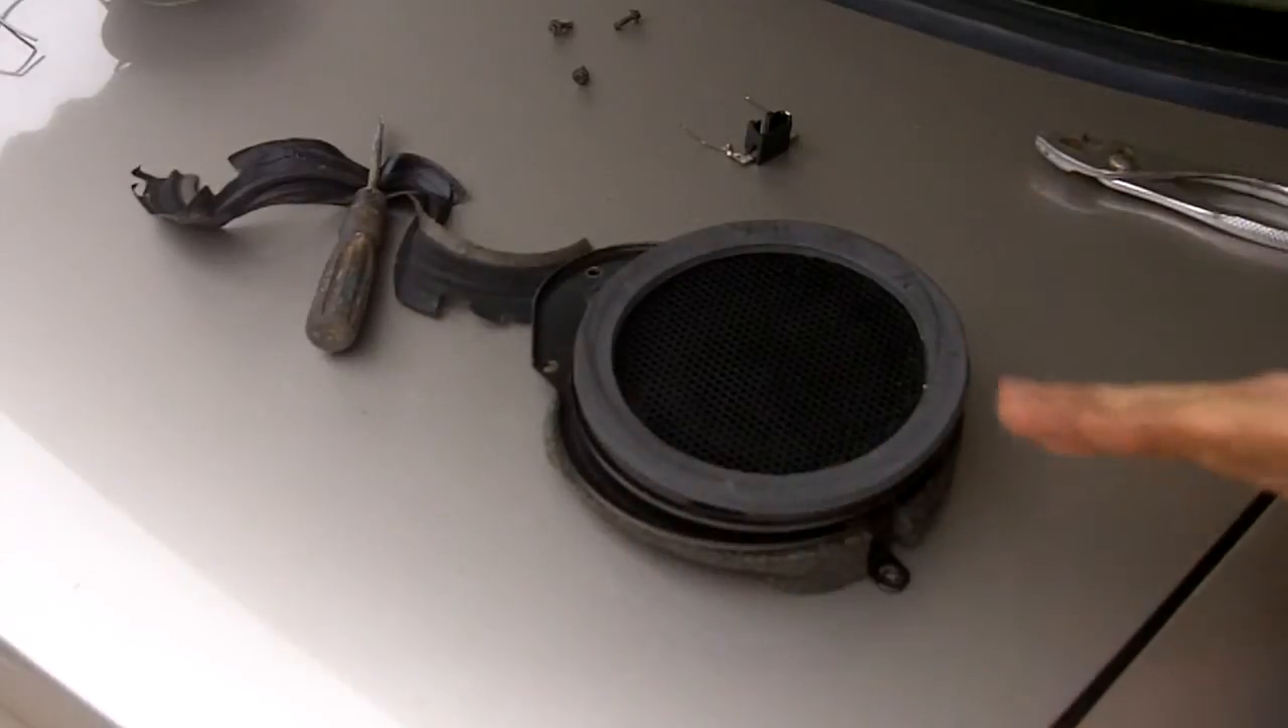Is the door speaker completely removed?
Yes.